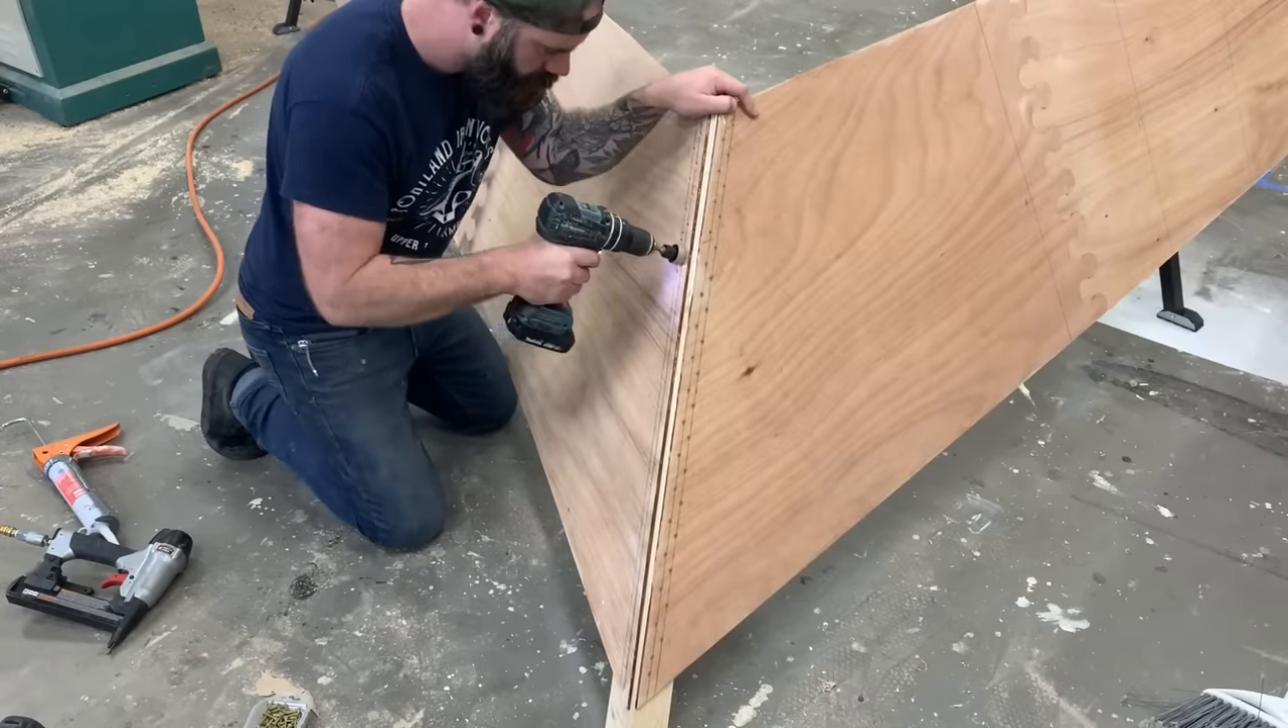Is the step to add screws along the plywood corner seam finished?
No.